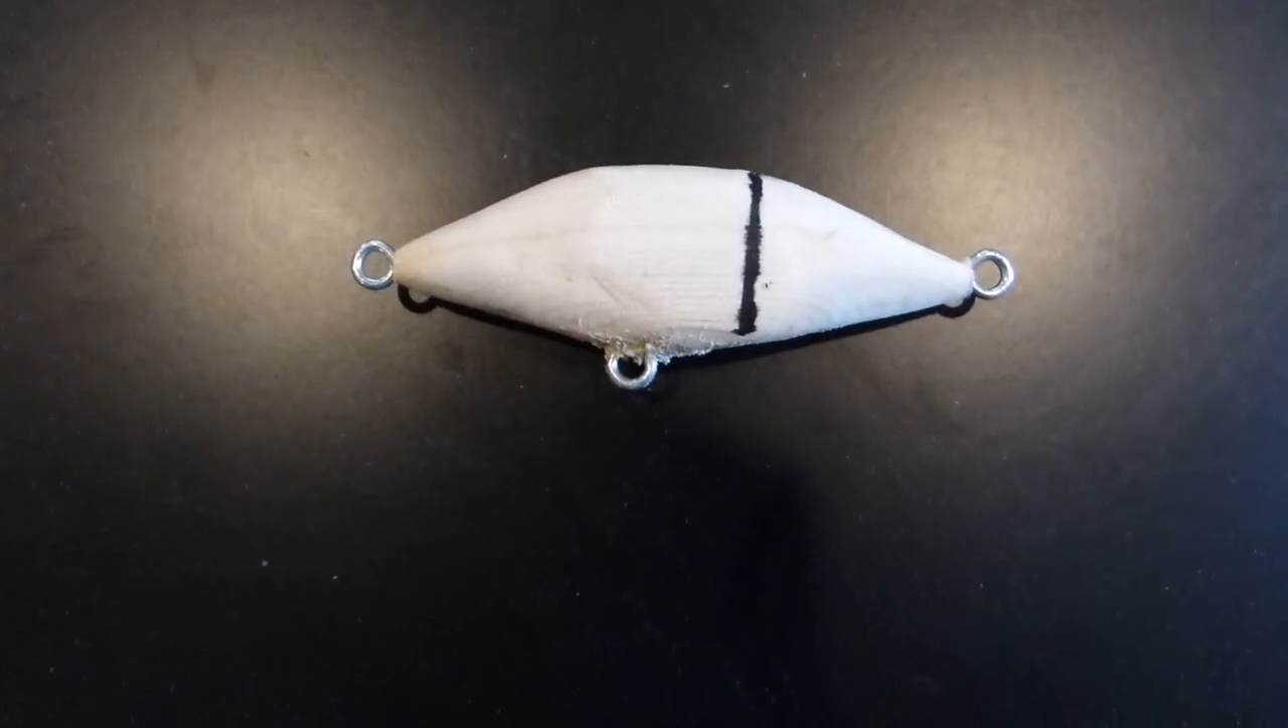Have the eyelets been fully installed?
Yes.